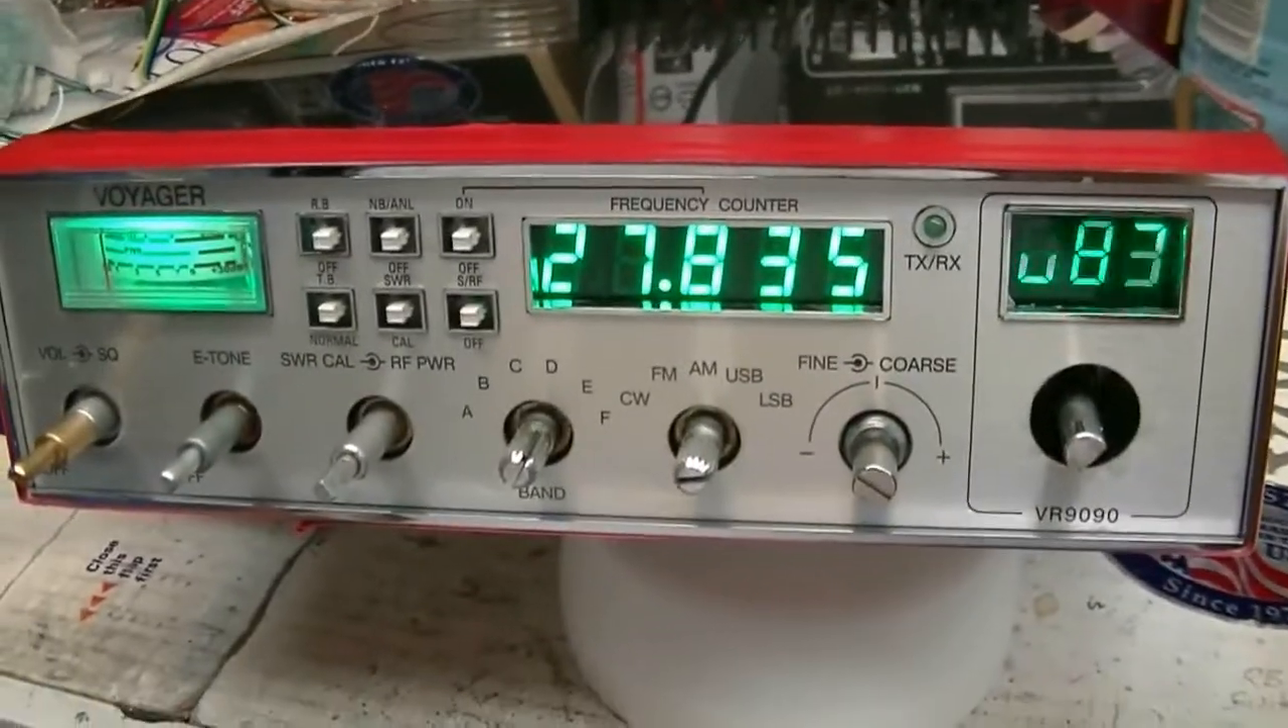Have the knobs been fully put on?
No.